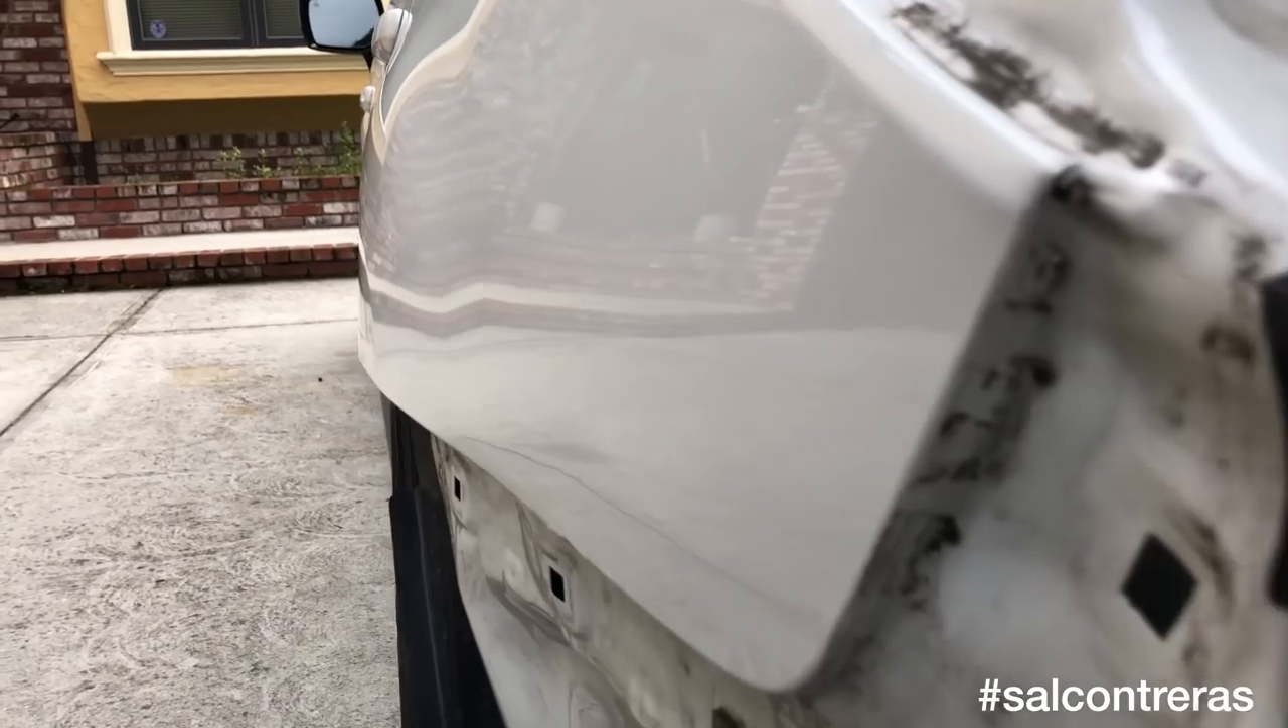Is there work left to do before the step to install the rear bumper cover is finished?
Yes.